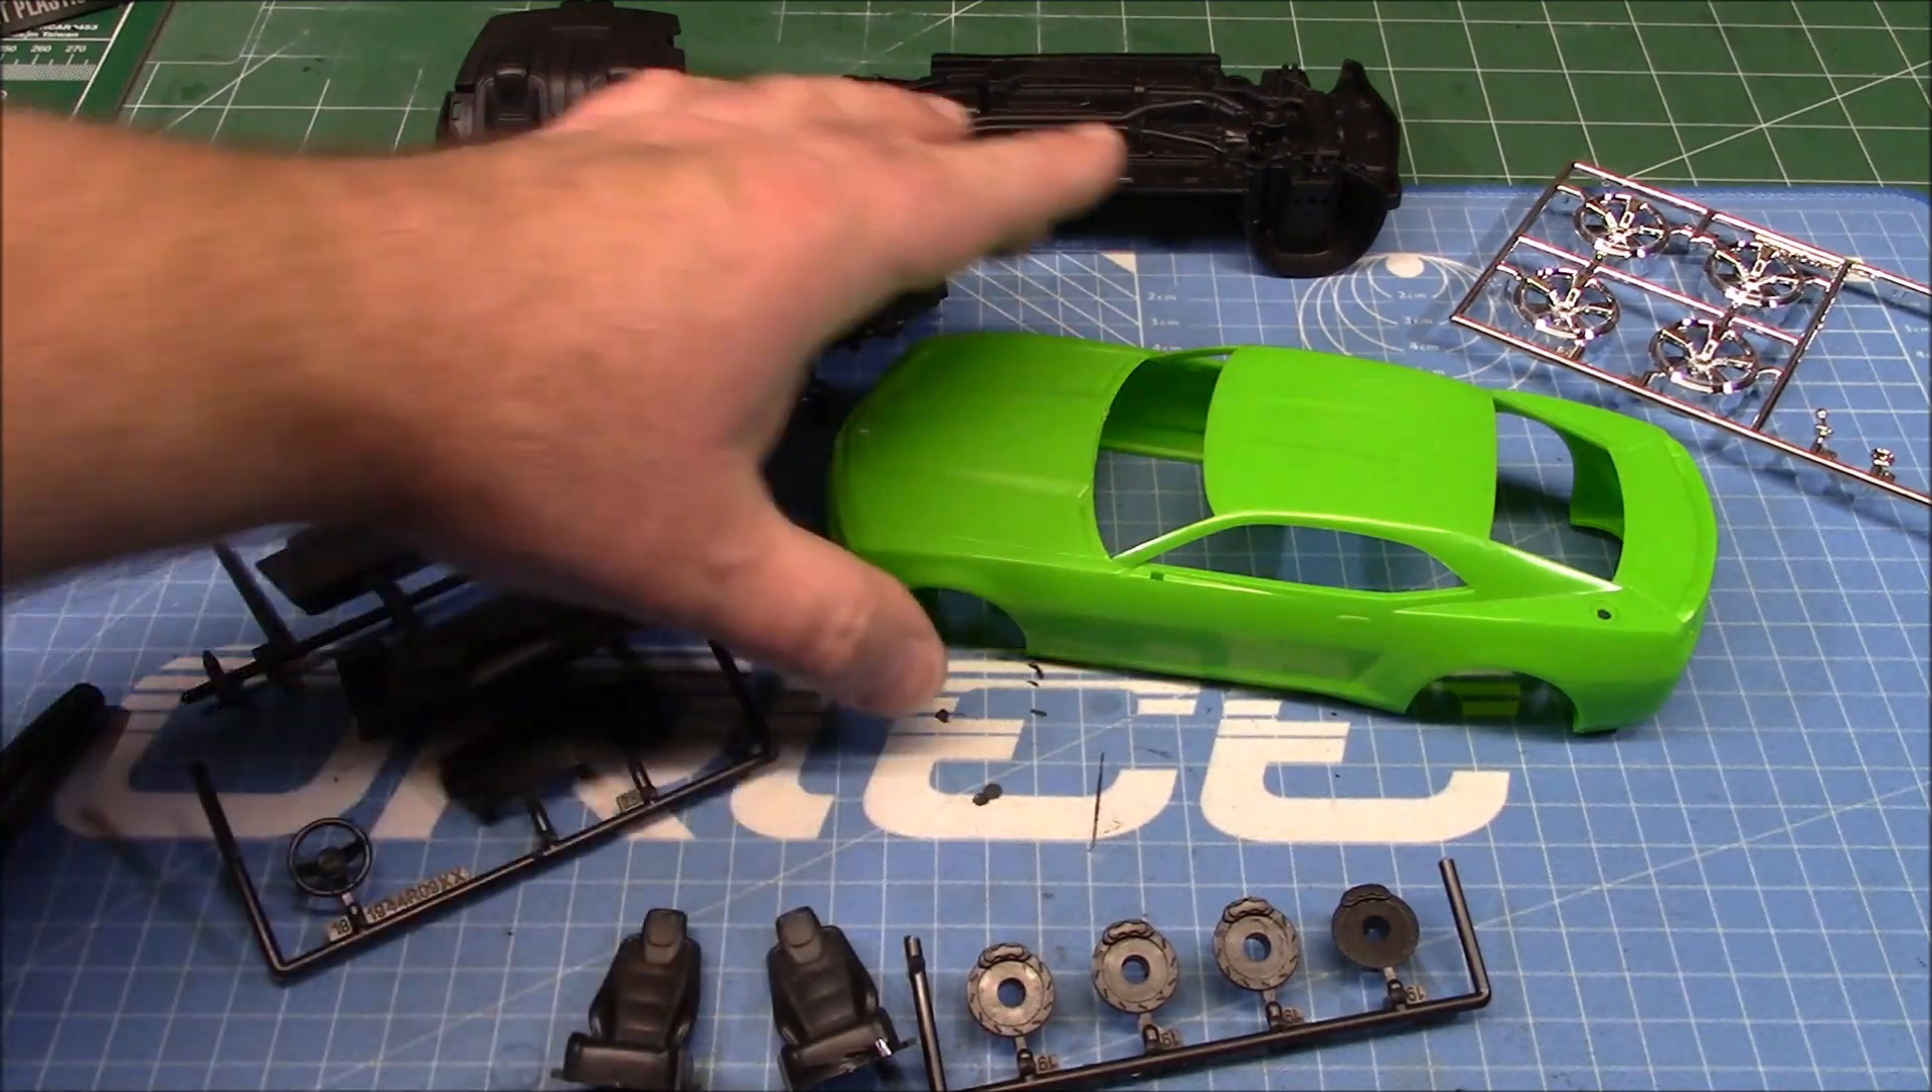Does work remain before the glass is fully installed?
Yes.